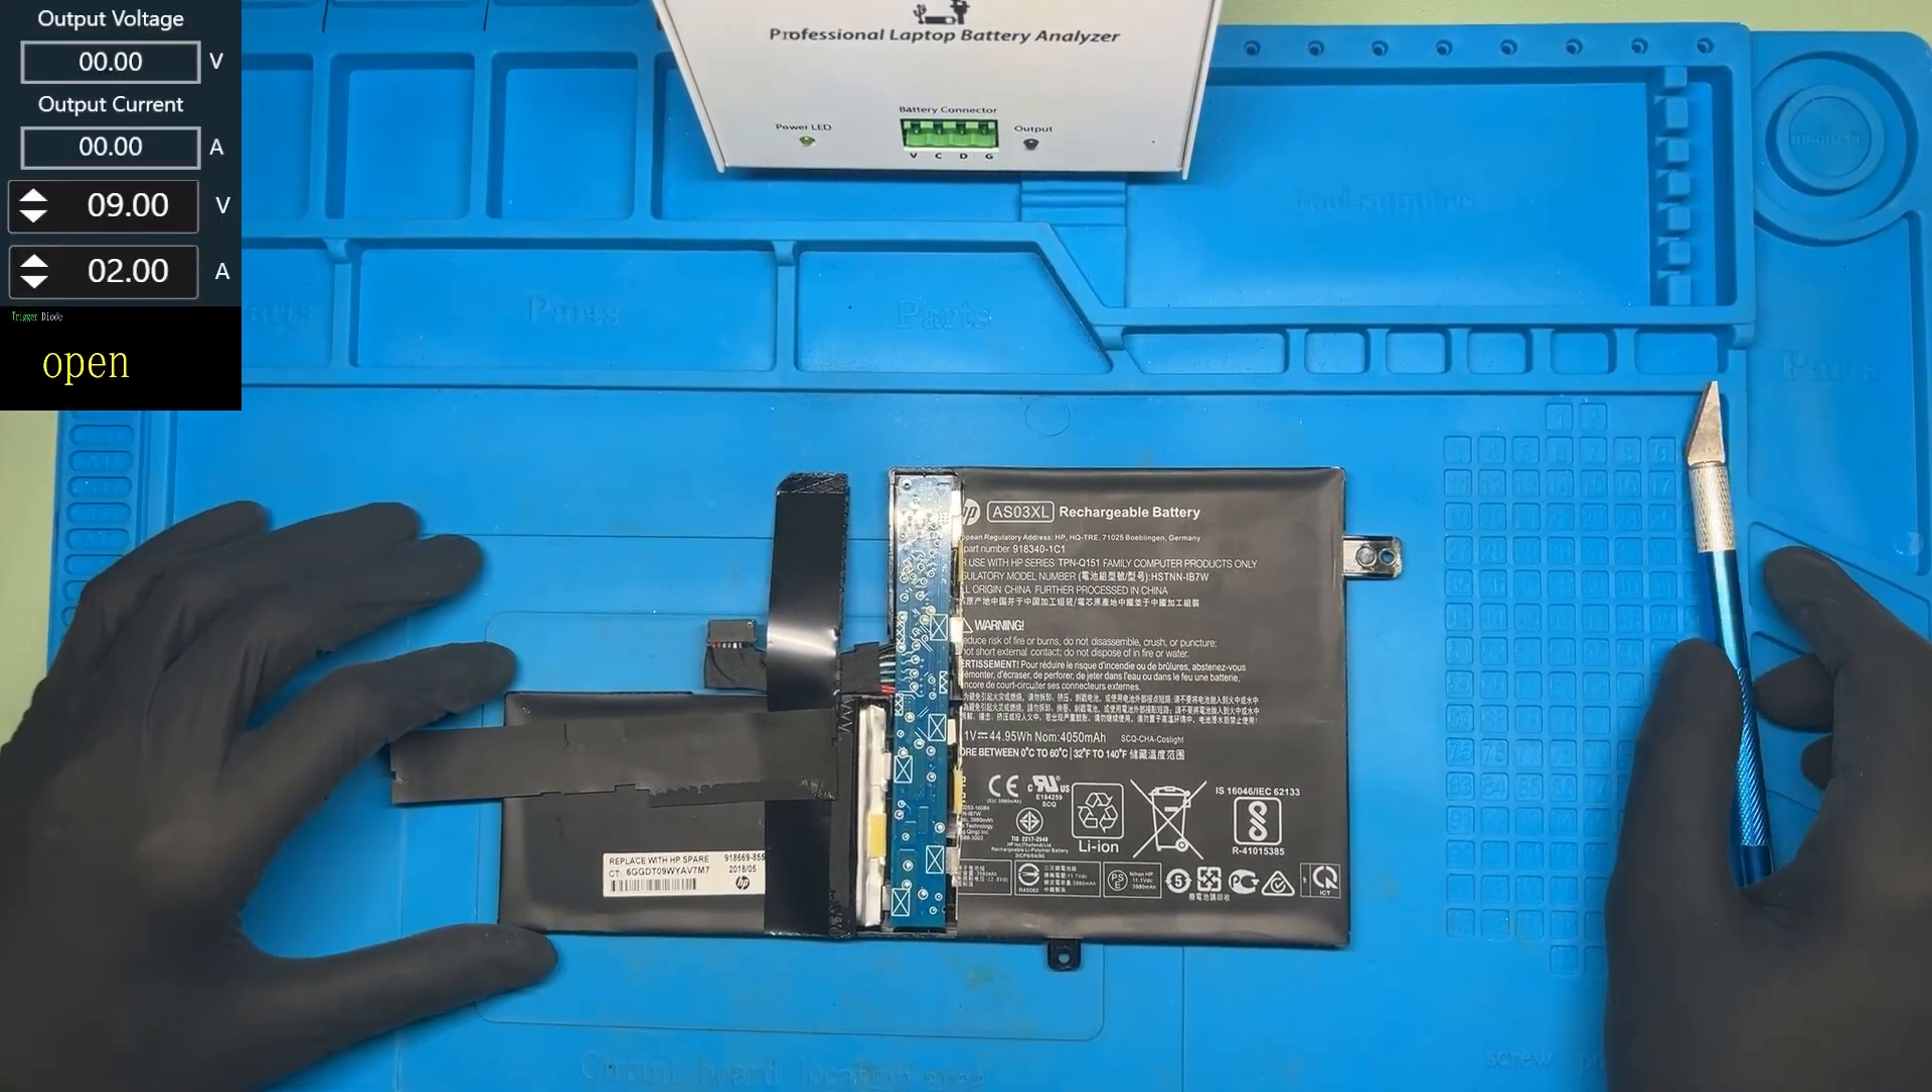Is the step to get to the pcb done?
Yes.